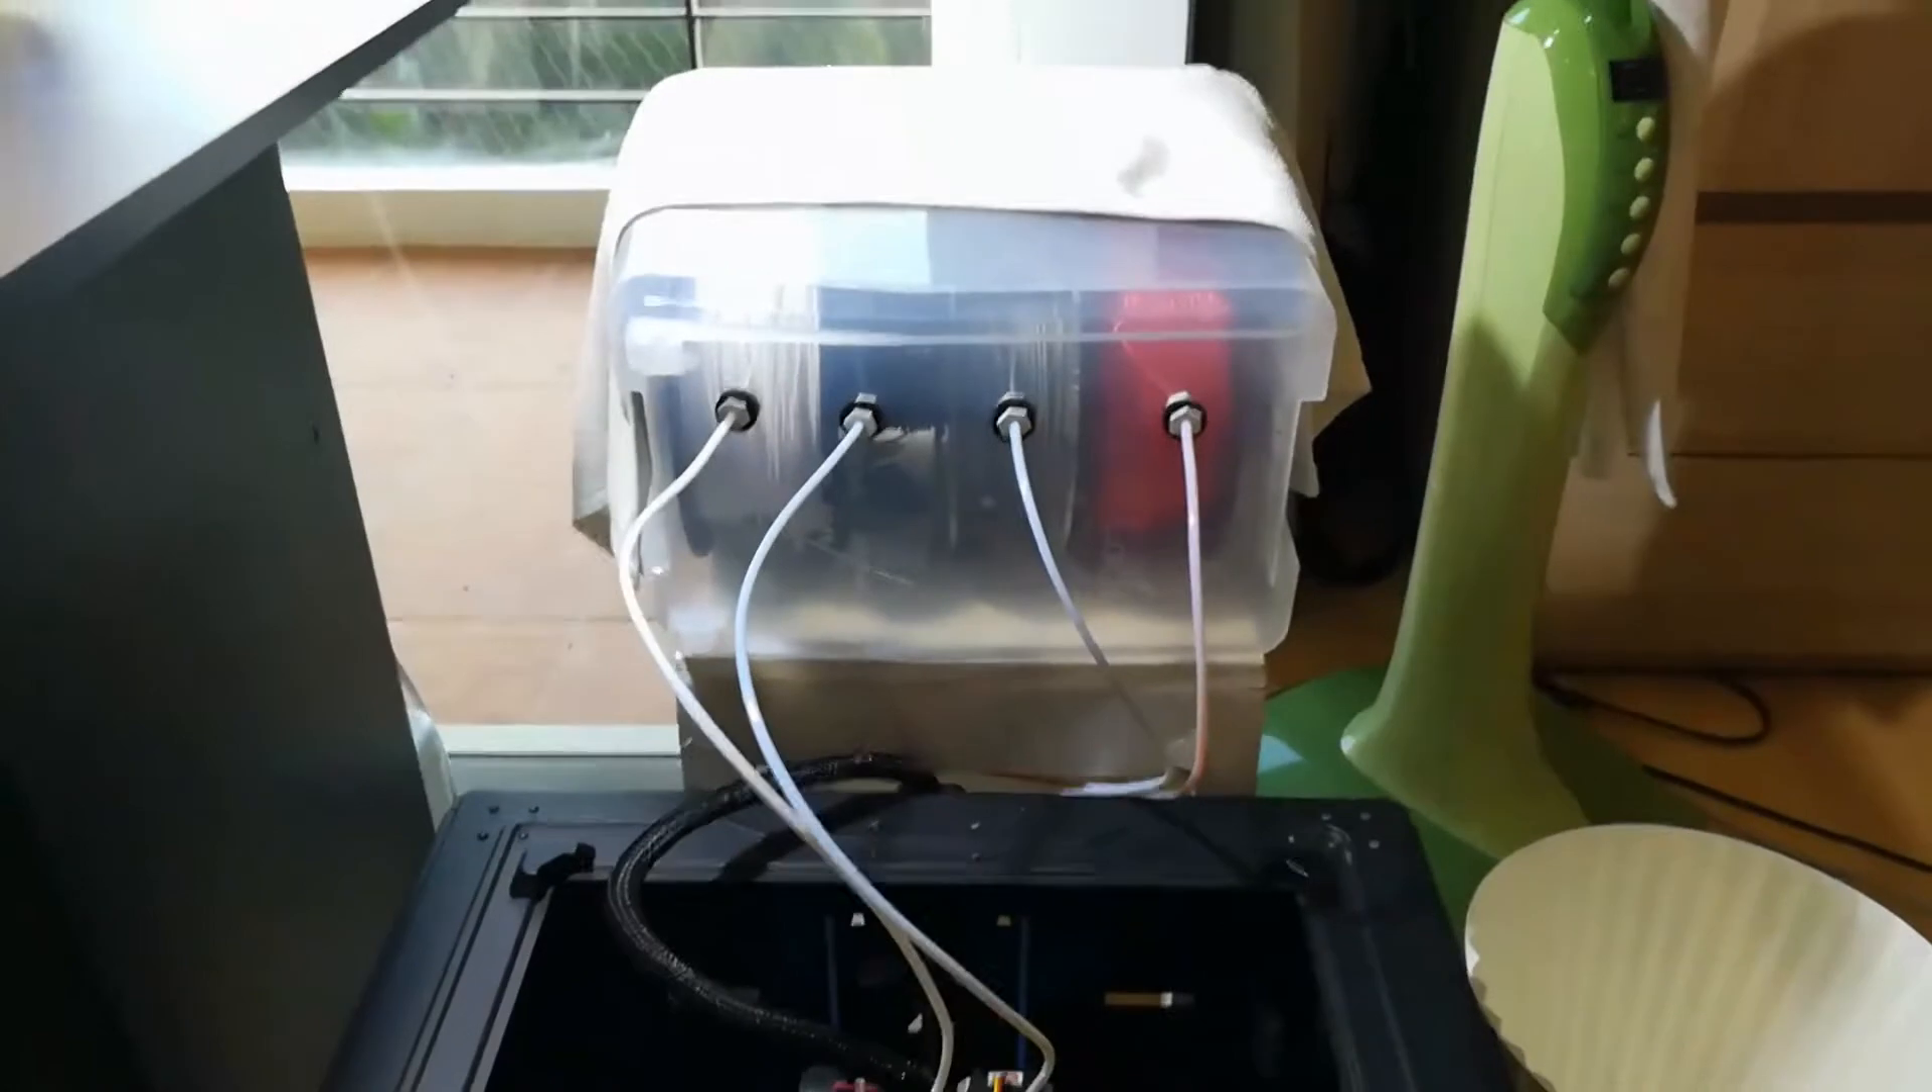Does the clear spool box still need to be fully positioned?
No.